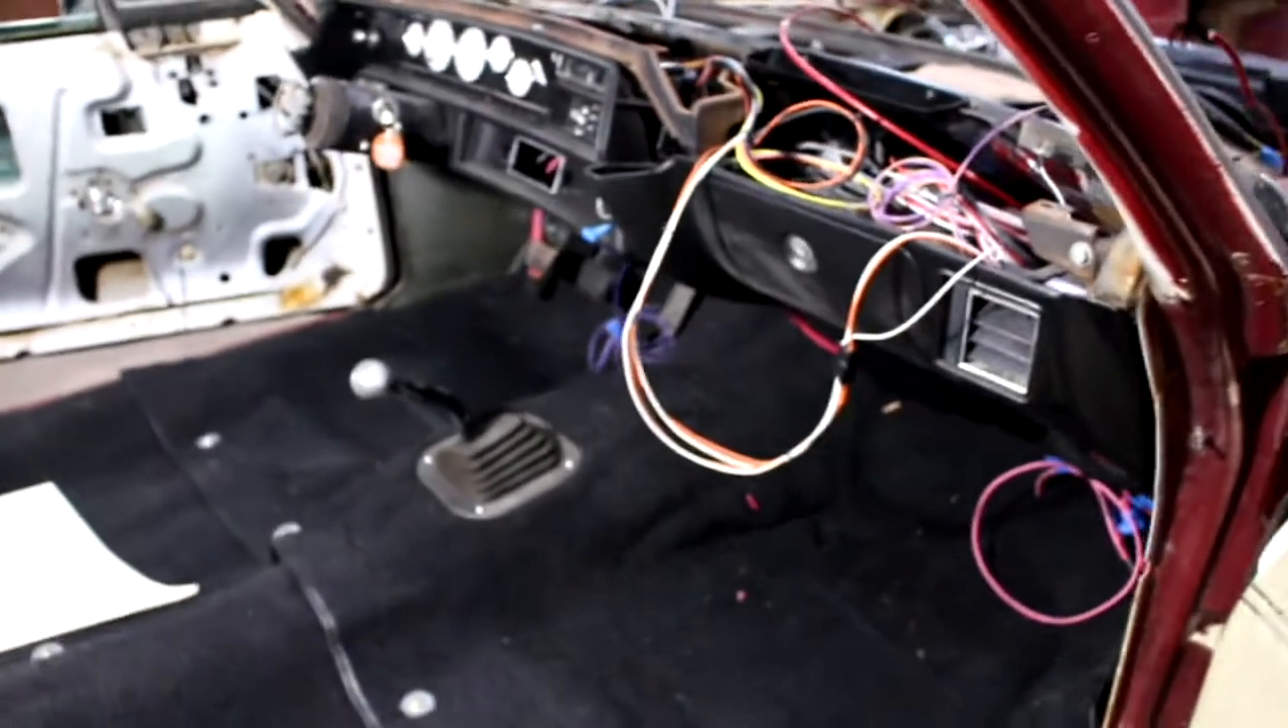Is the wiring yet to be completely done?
Yes.